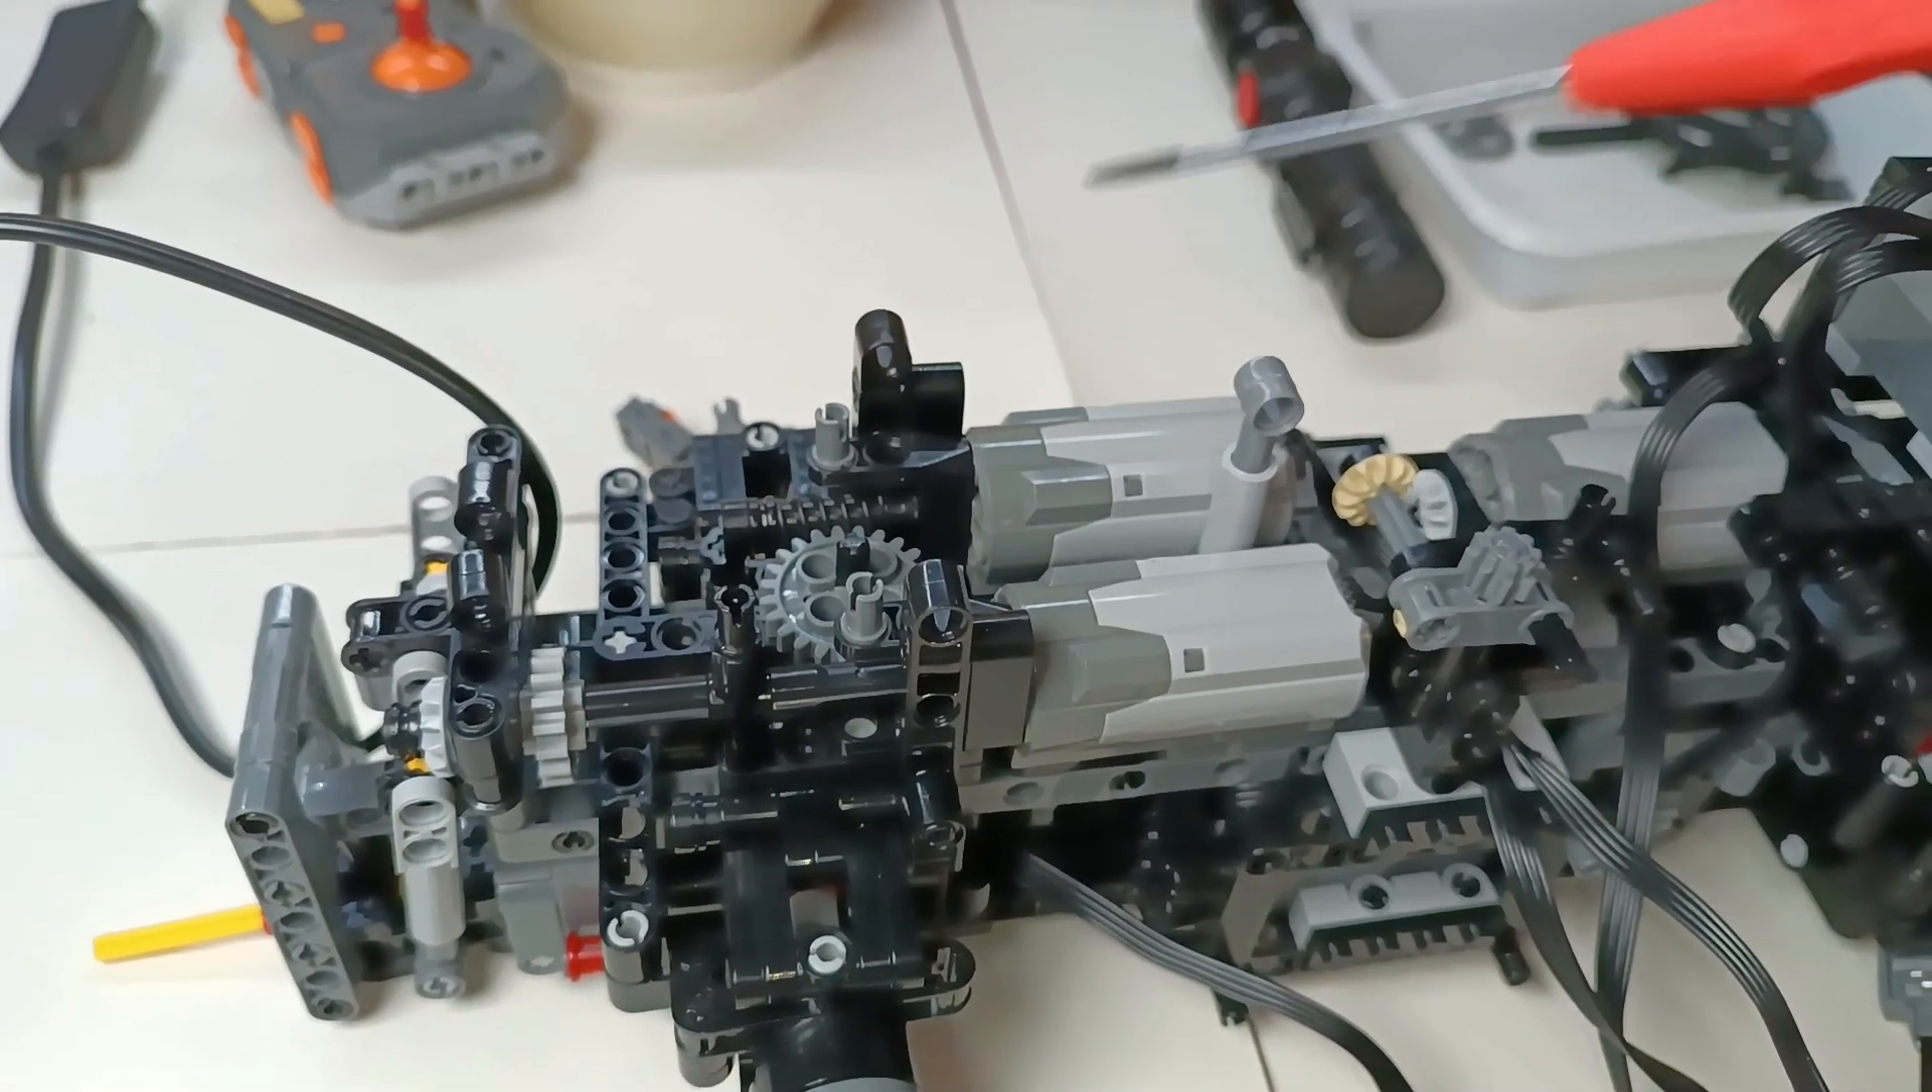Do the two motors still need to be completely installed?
No.